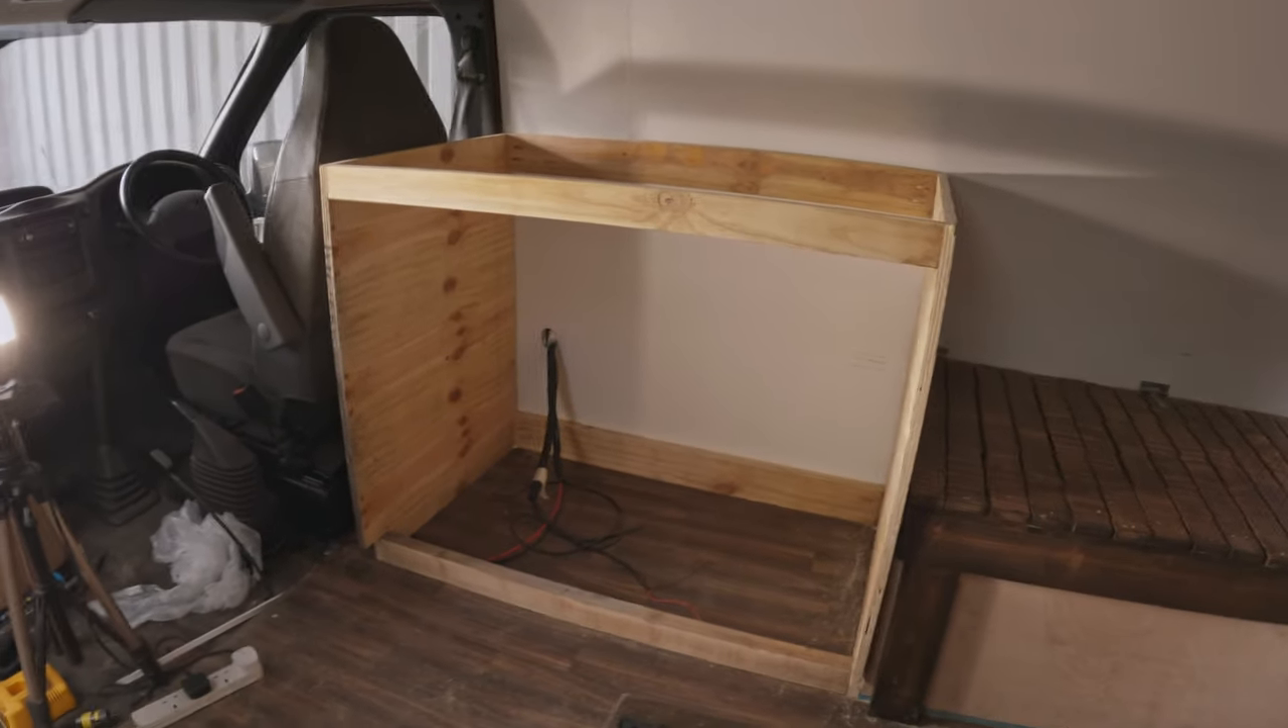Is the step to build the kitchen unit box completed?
Yes.